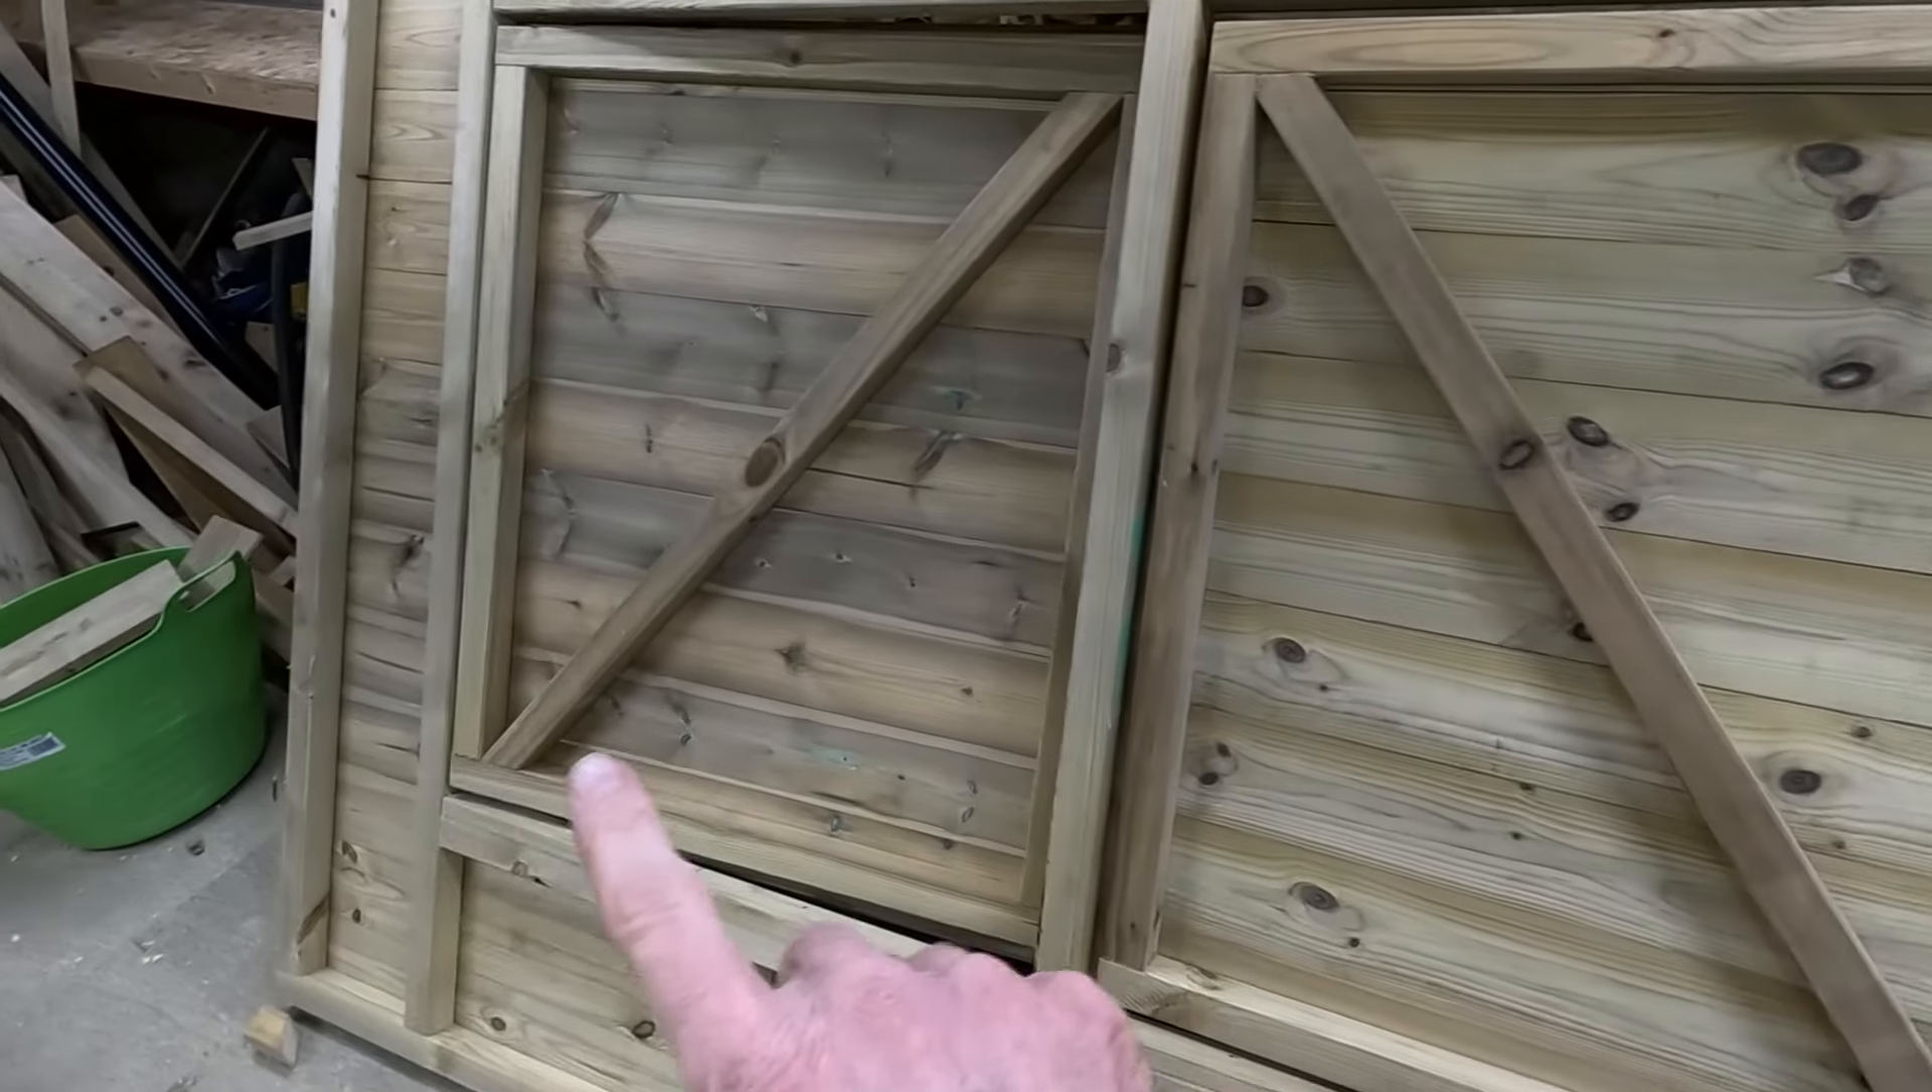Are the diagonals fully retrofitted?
Yes.